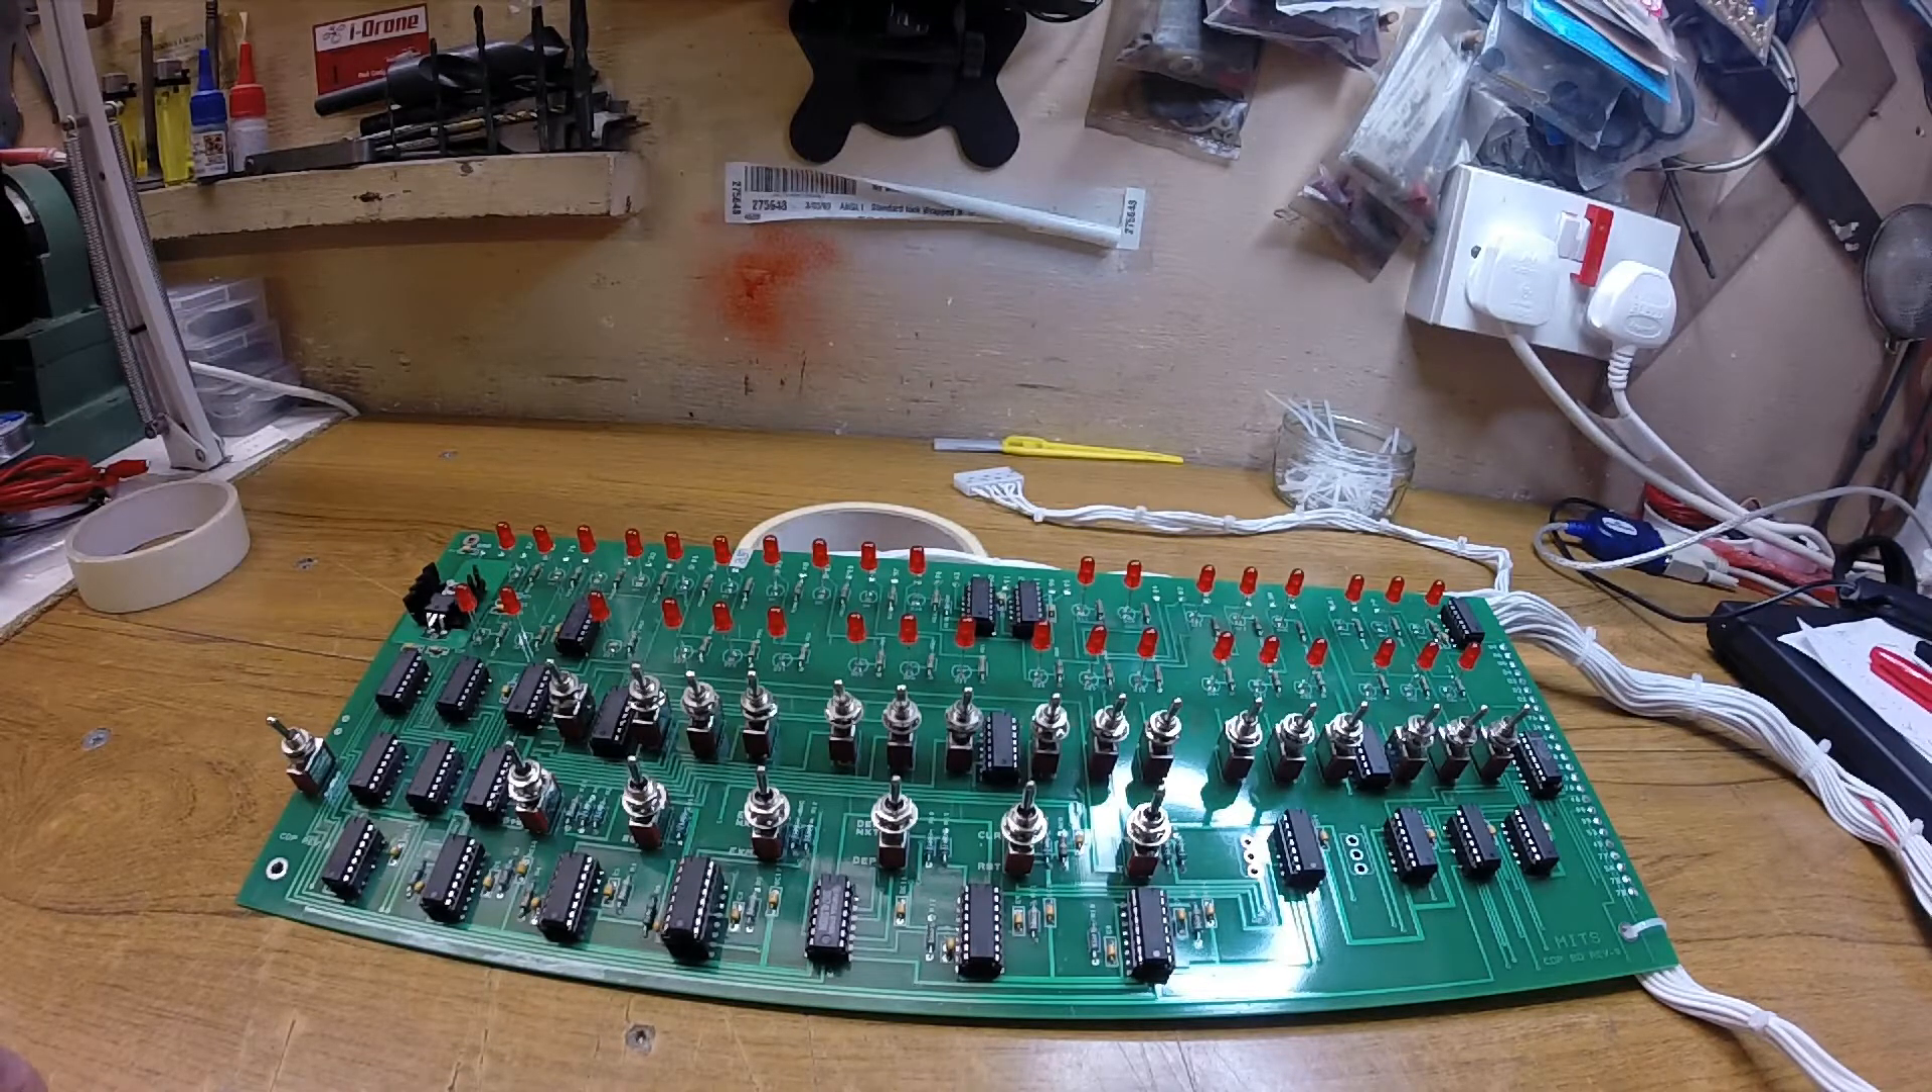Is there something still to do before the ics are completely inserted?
No.